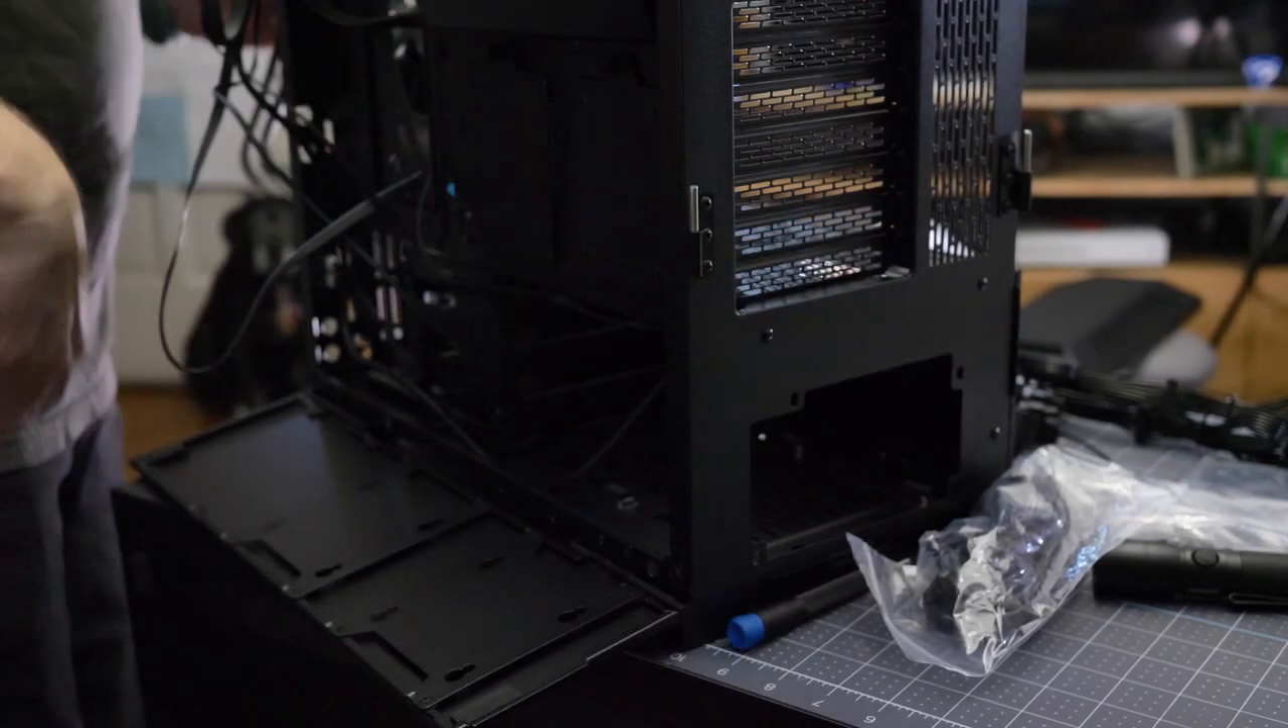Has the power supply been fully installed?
No.